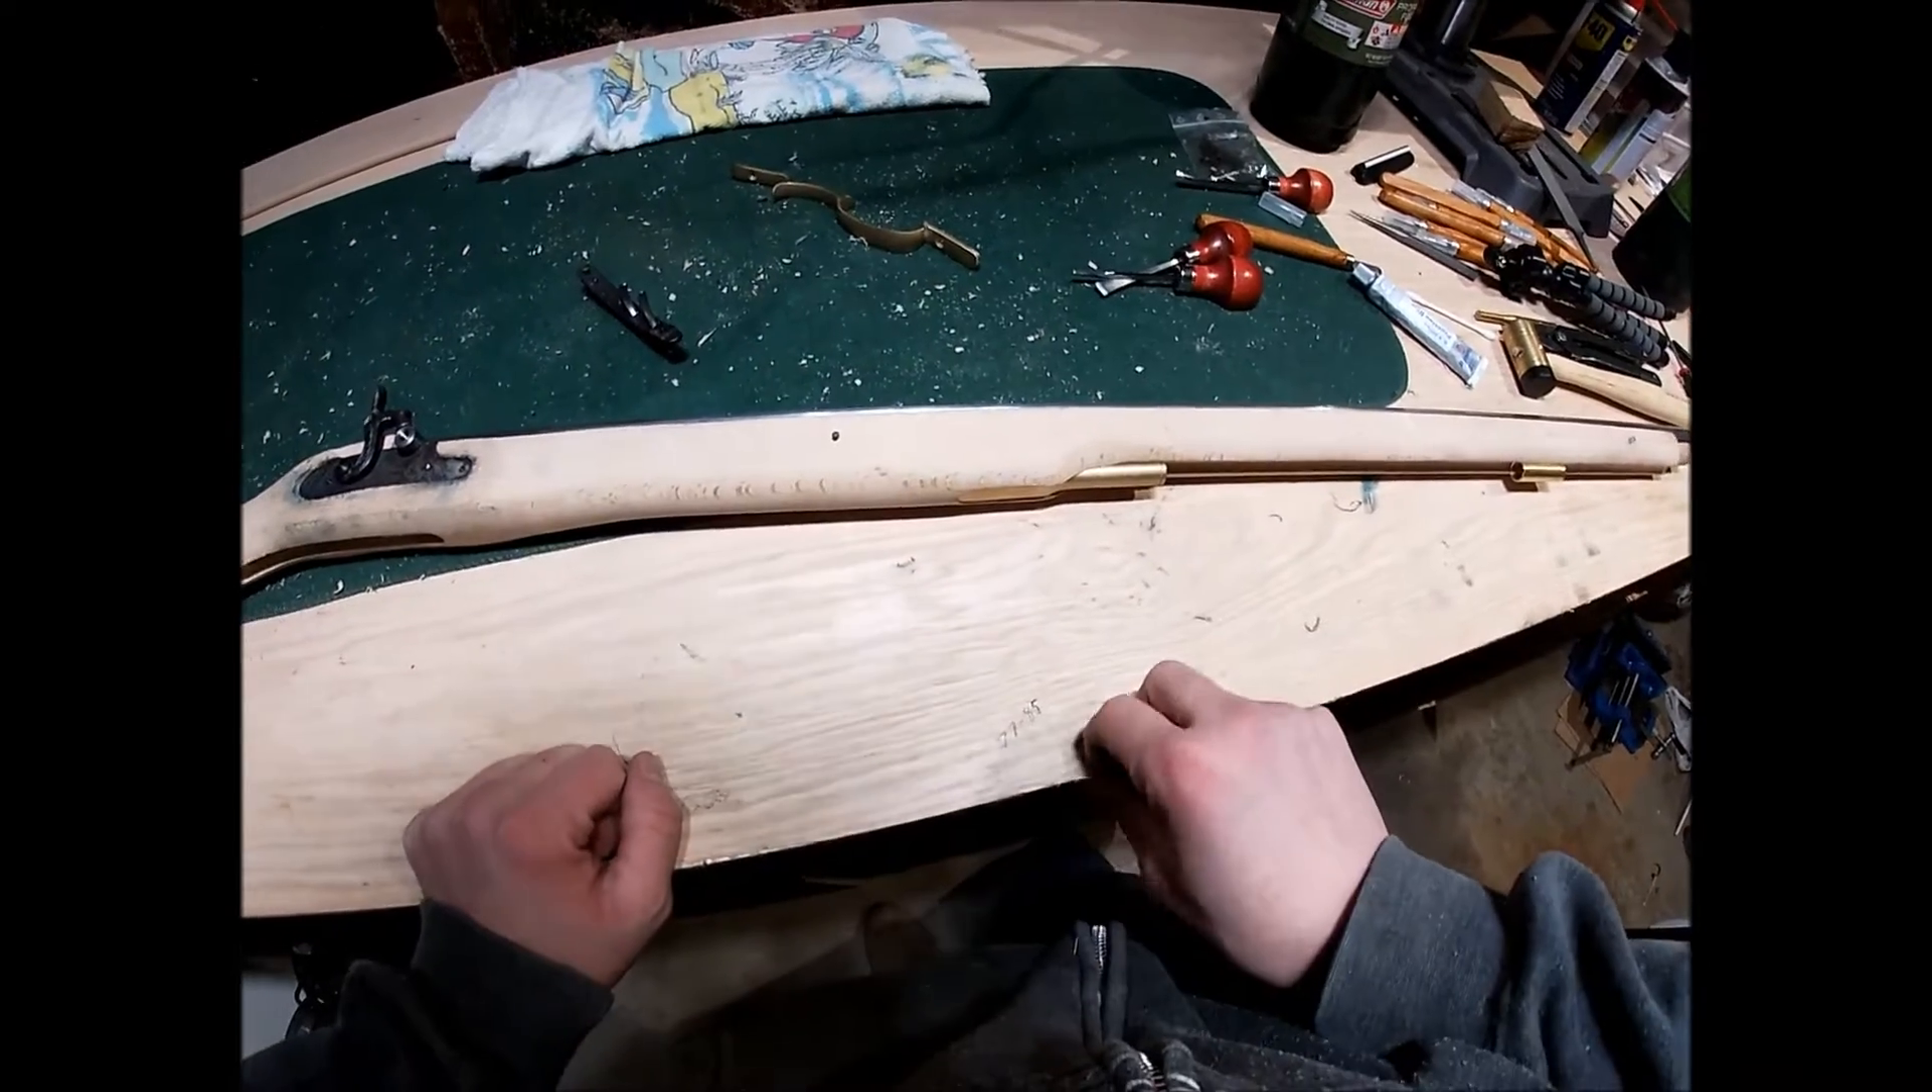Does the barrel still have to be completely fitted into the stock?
No.